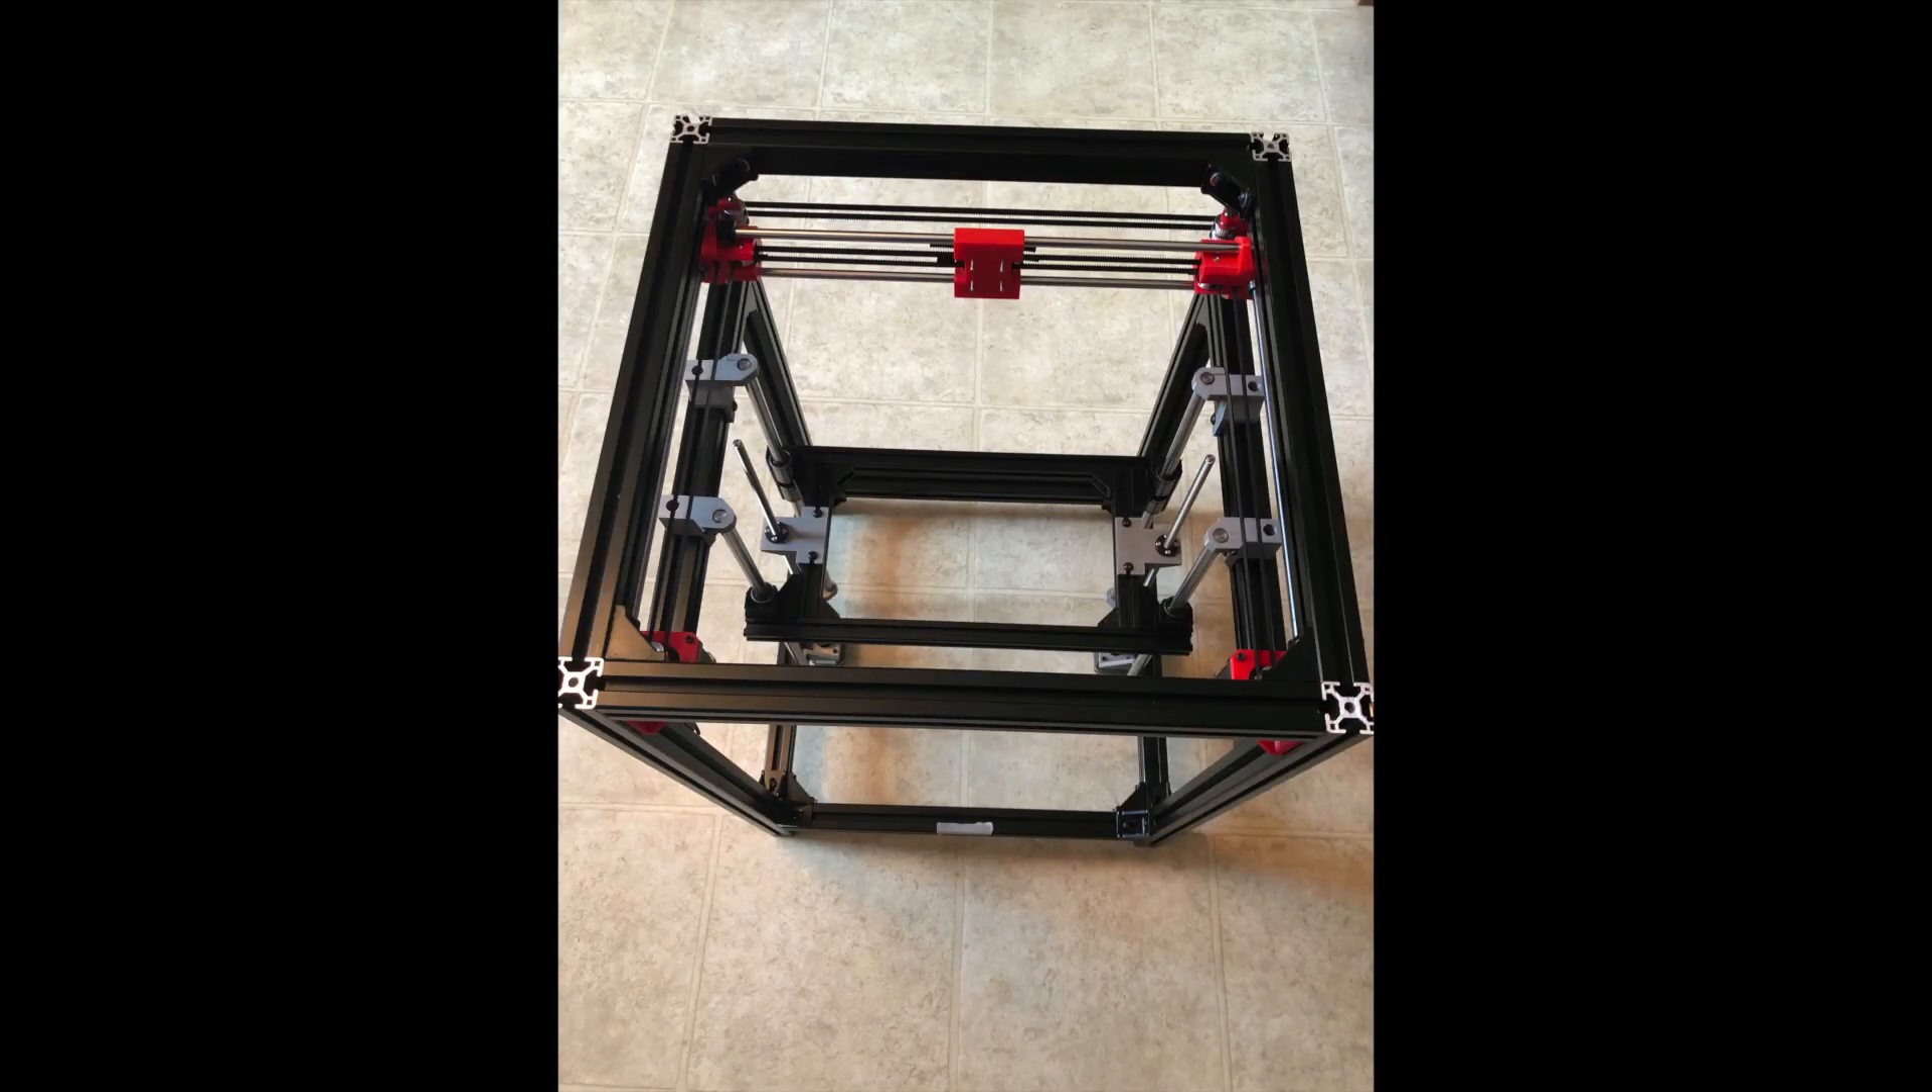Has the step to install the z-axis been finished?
Yes.